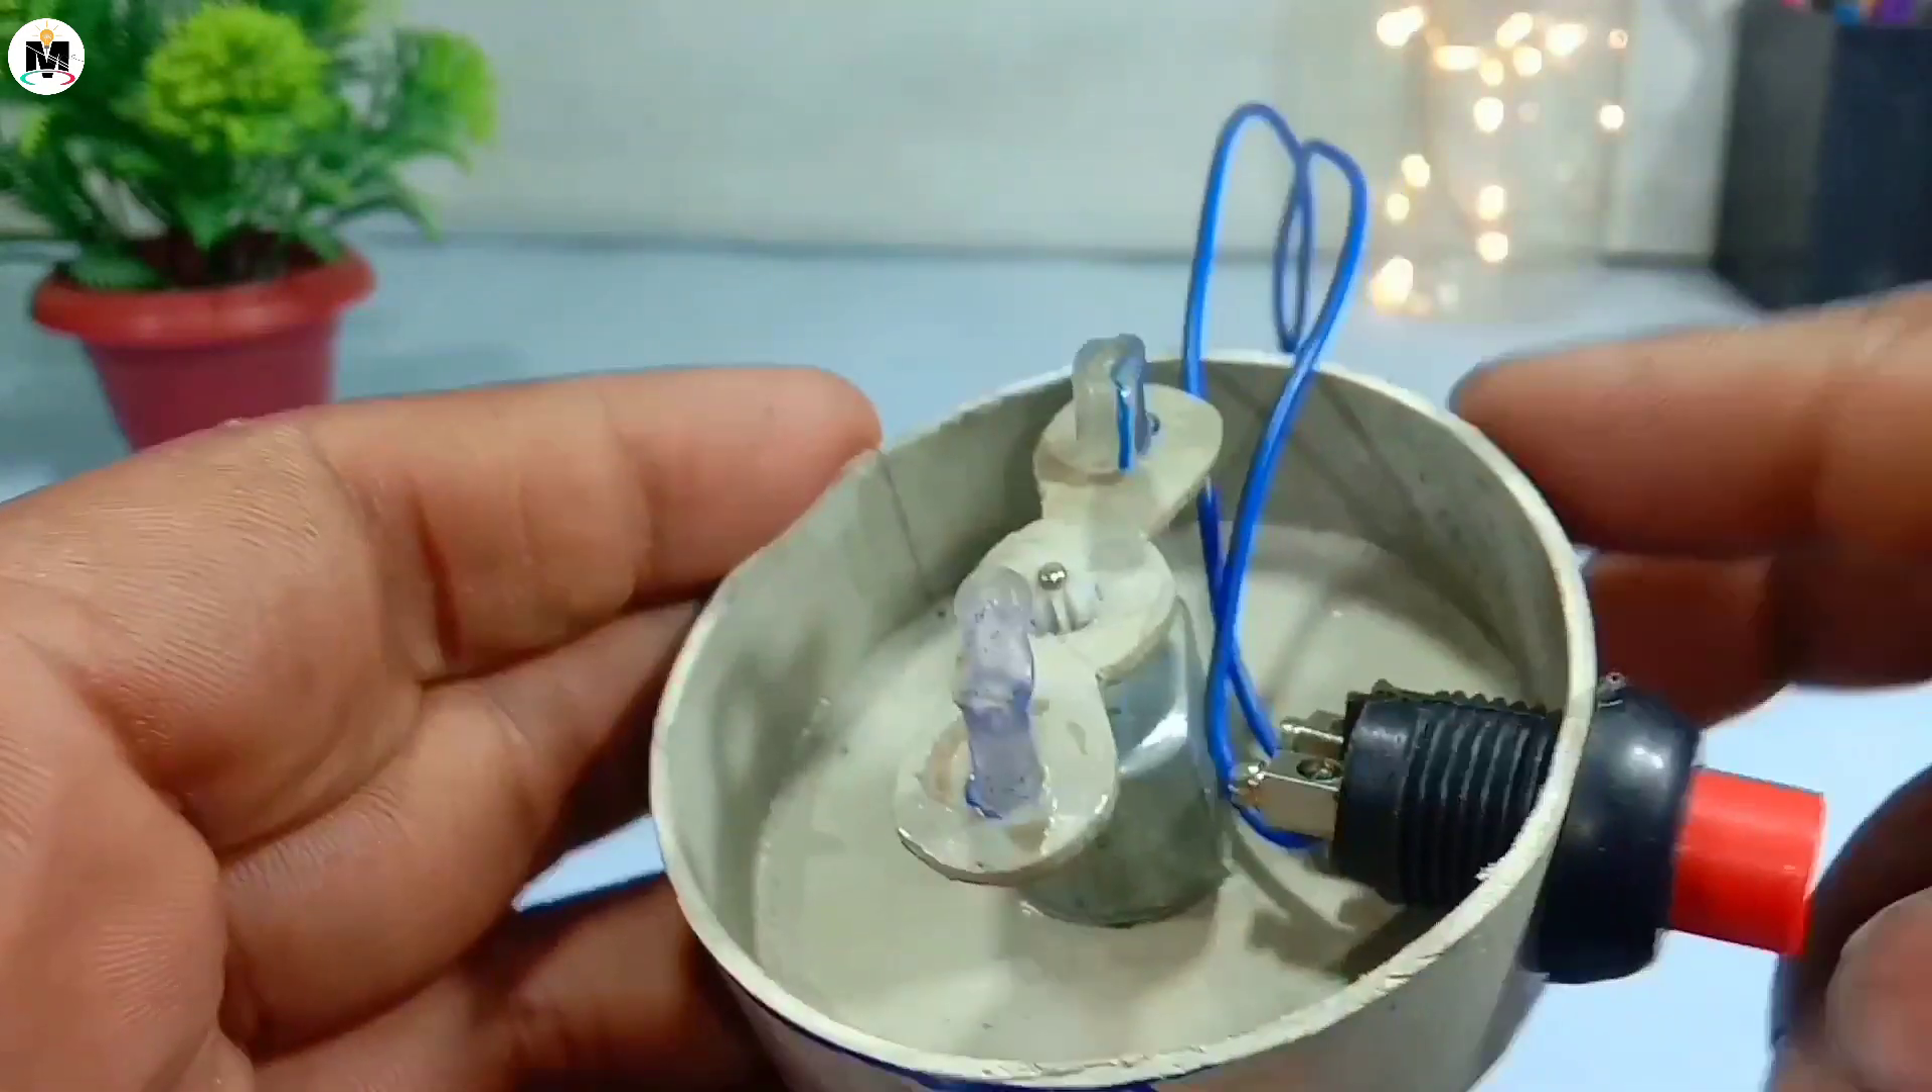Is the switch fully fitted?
Yes.